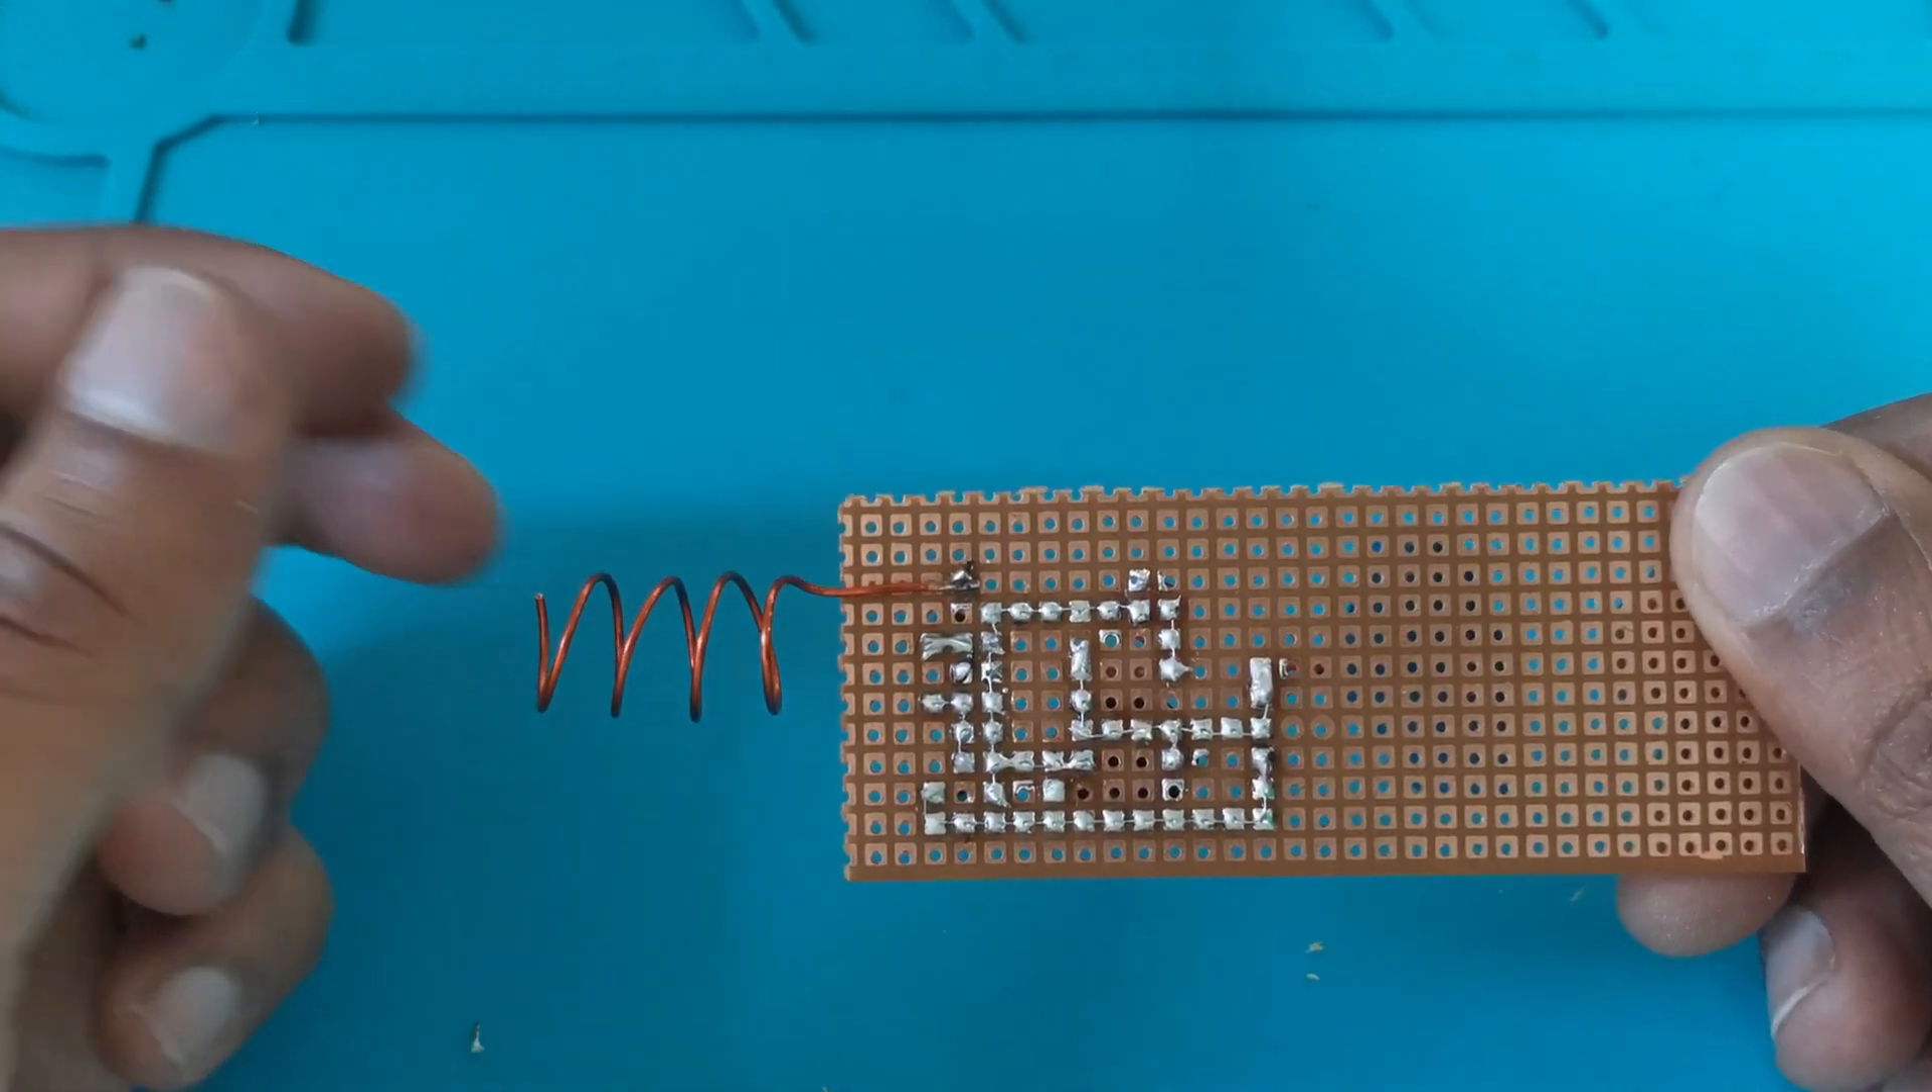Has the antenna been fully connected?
Yes.